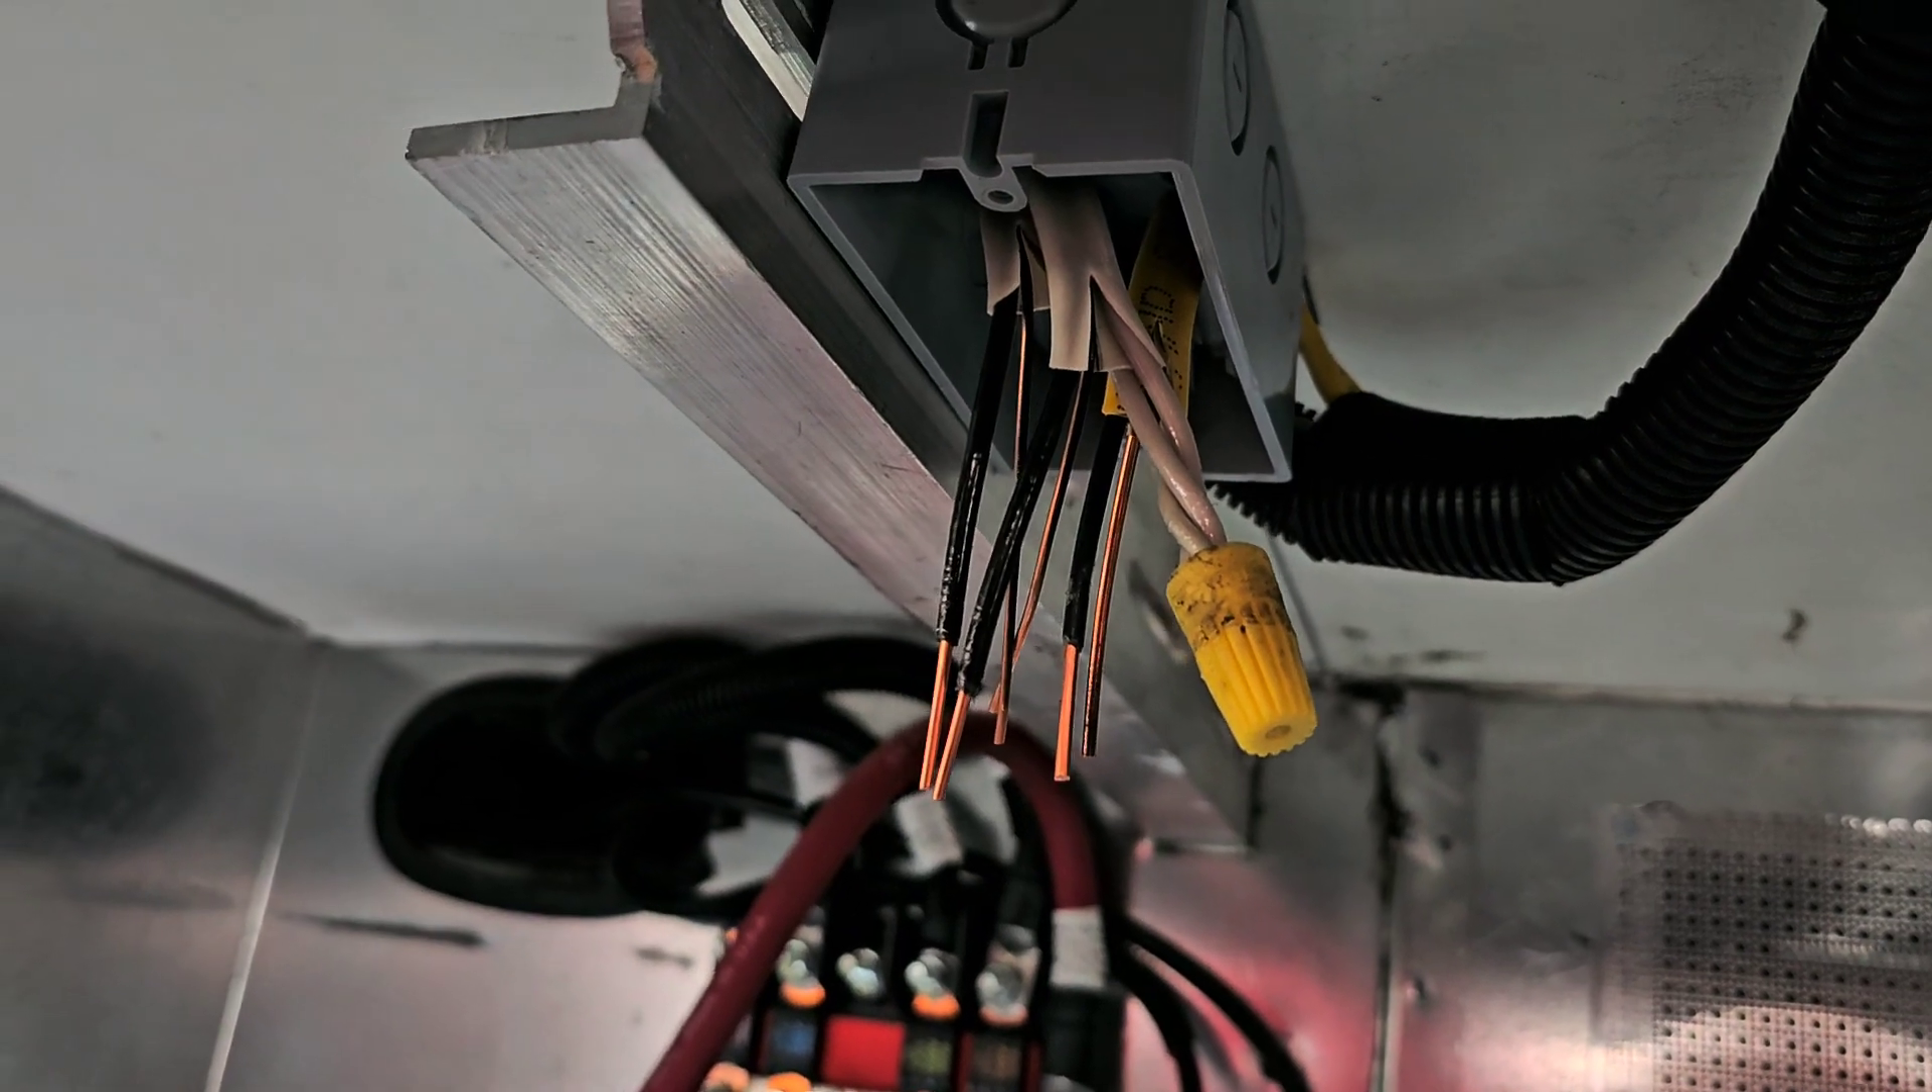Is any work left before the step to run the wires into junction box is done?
No.